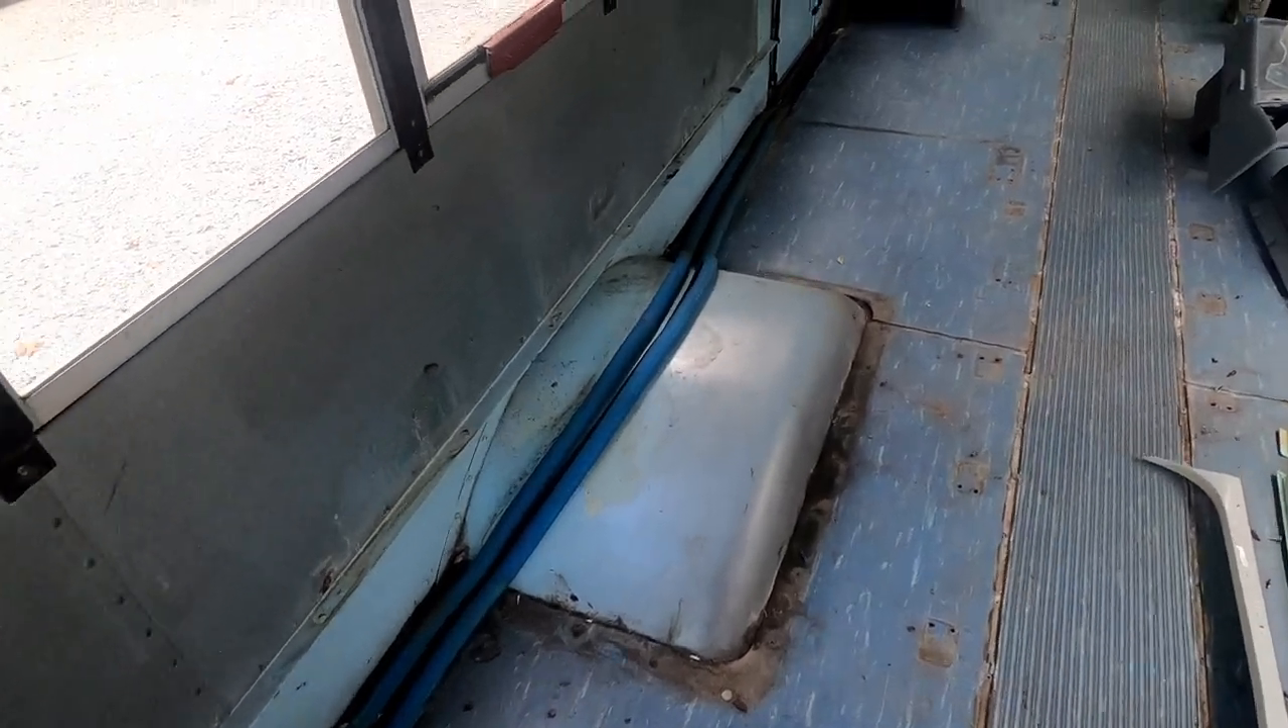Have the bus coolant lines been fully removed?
No.